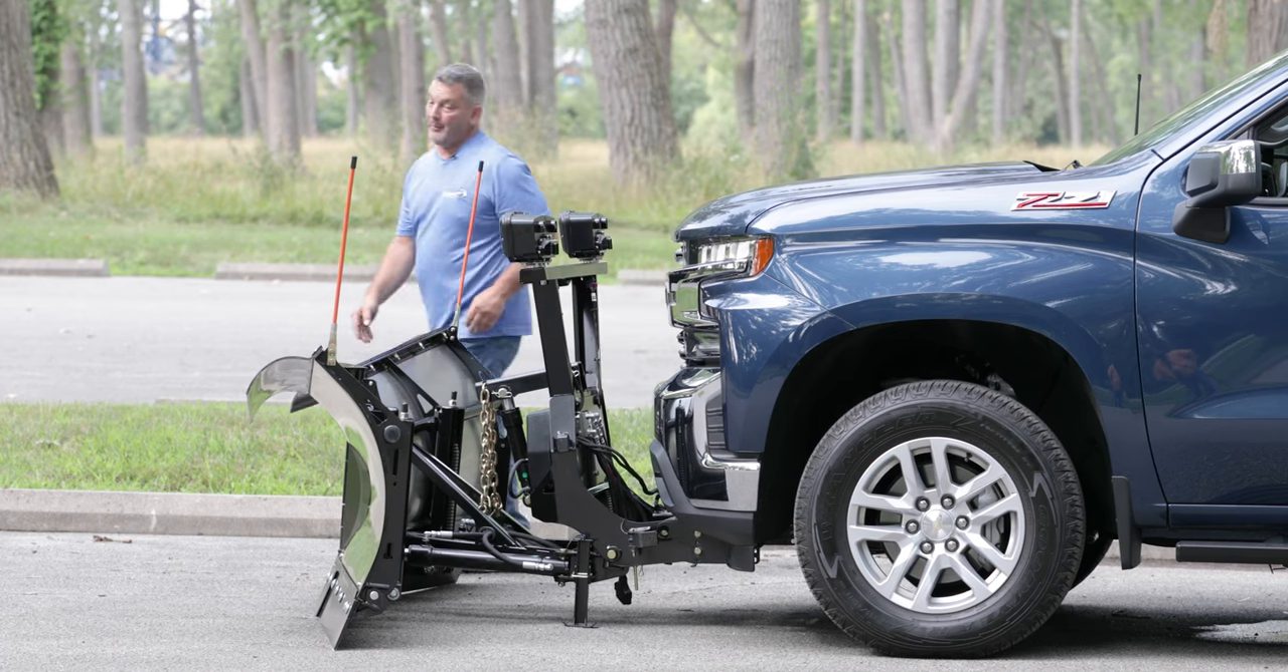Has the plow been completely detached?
No.